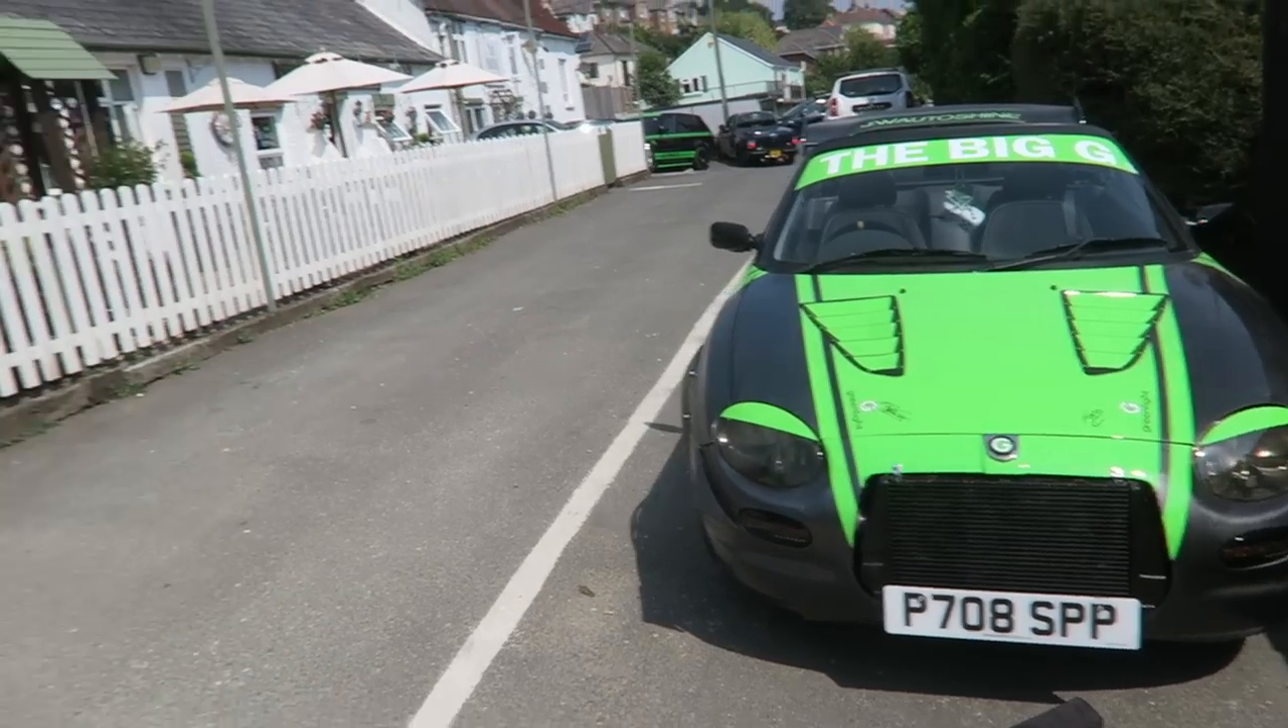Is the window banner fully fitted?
Yes.